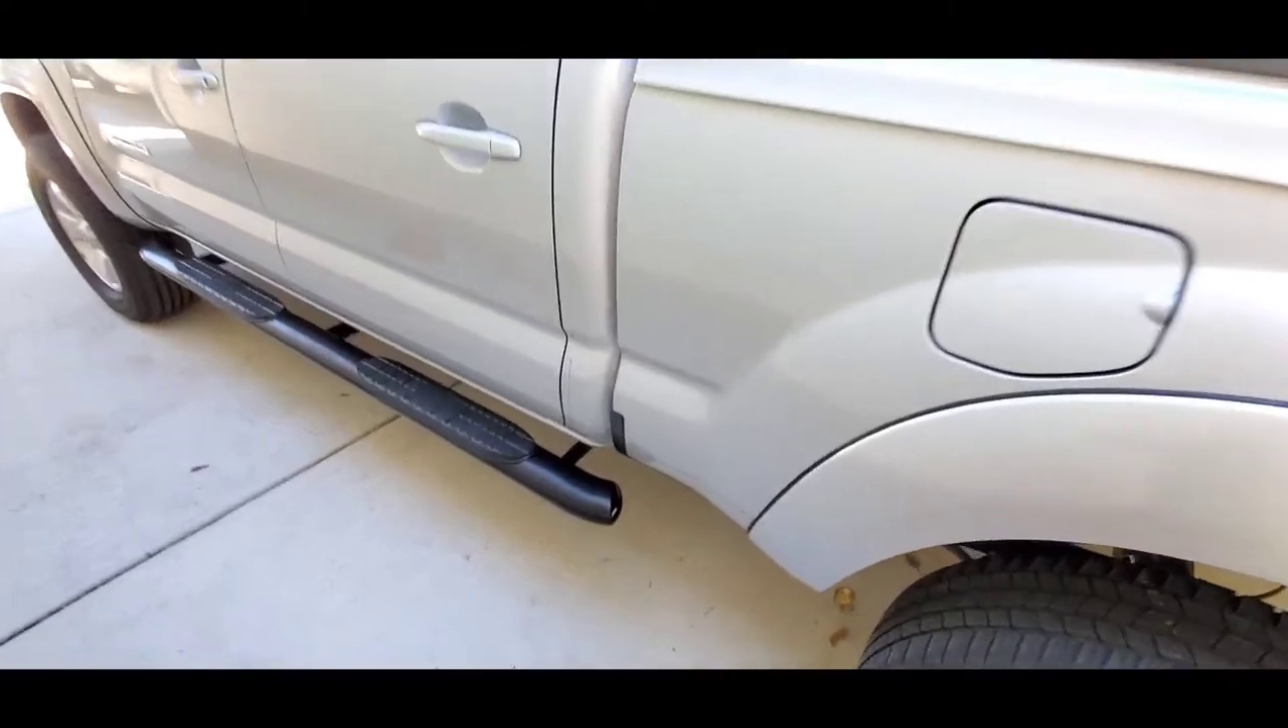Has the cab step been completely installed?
Yes.